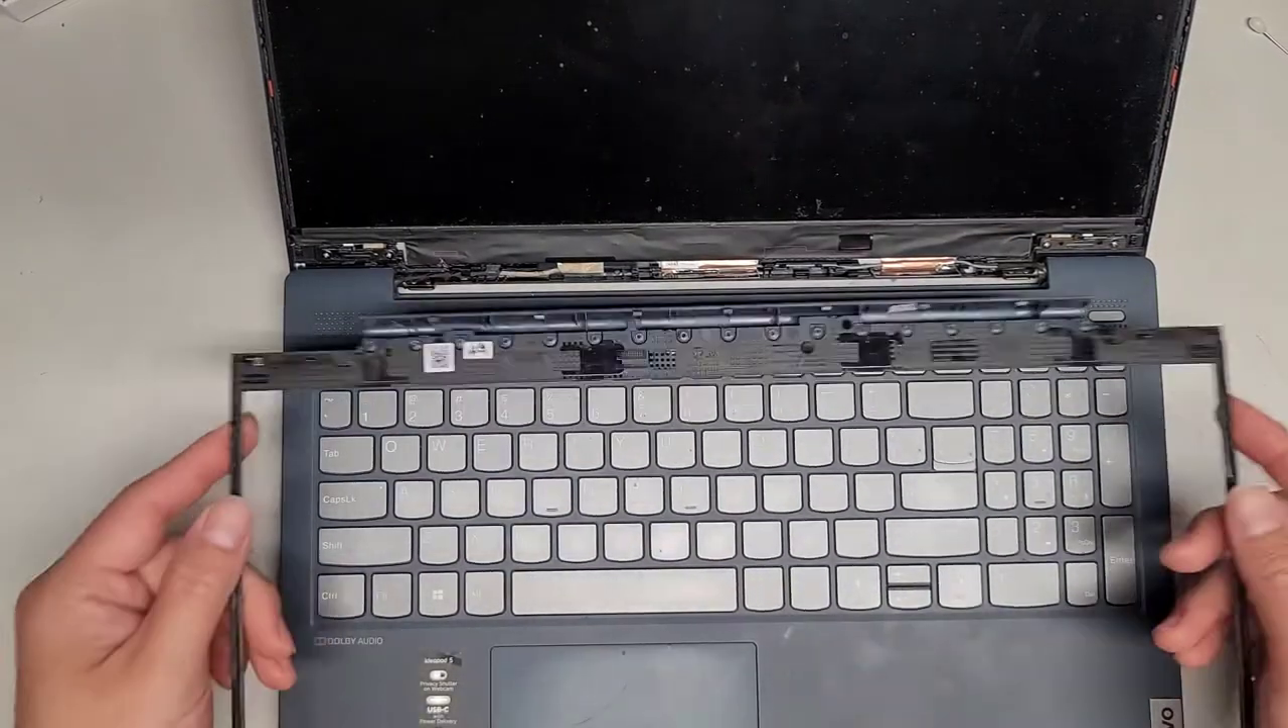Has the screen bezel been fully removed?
Yes.